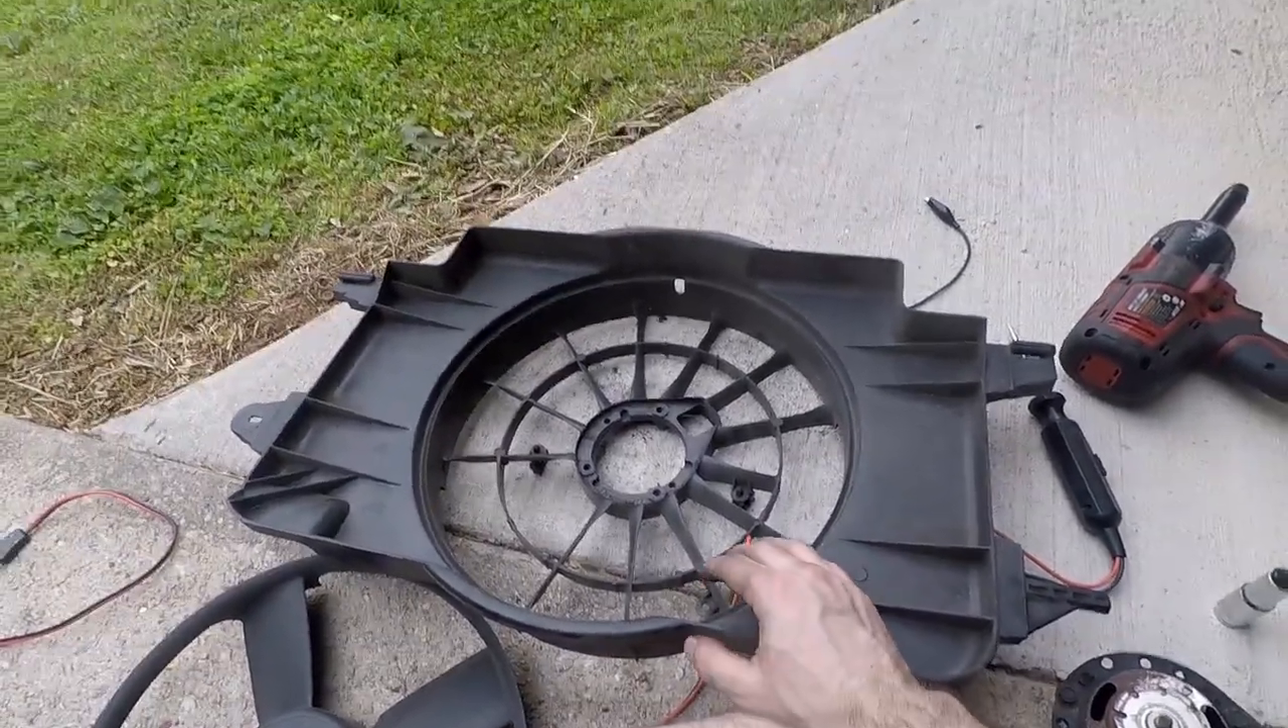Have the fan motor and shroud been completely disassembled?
Yes.